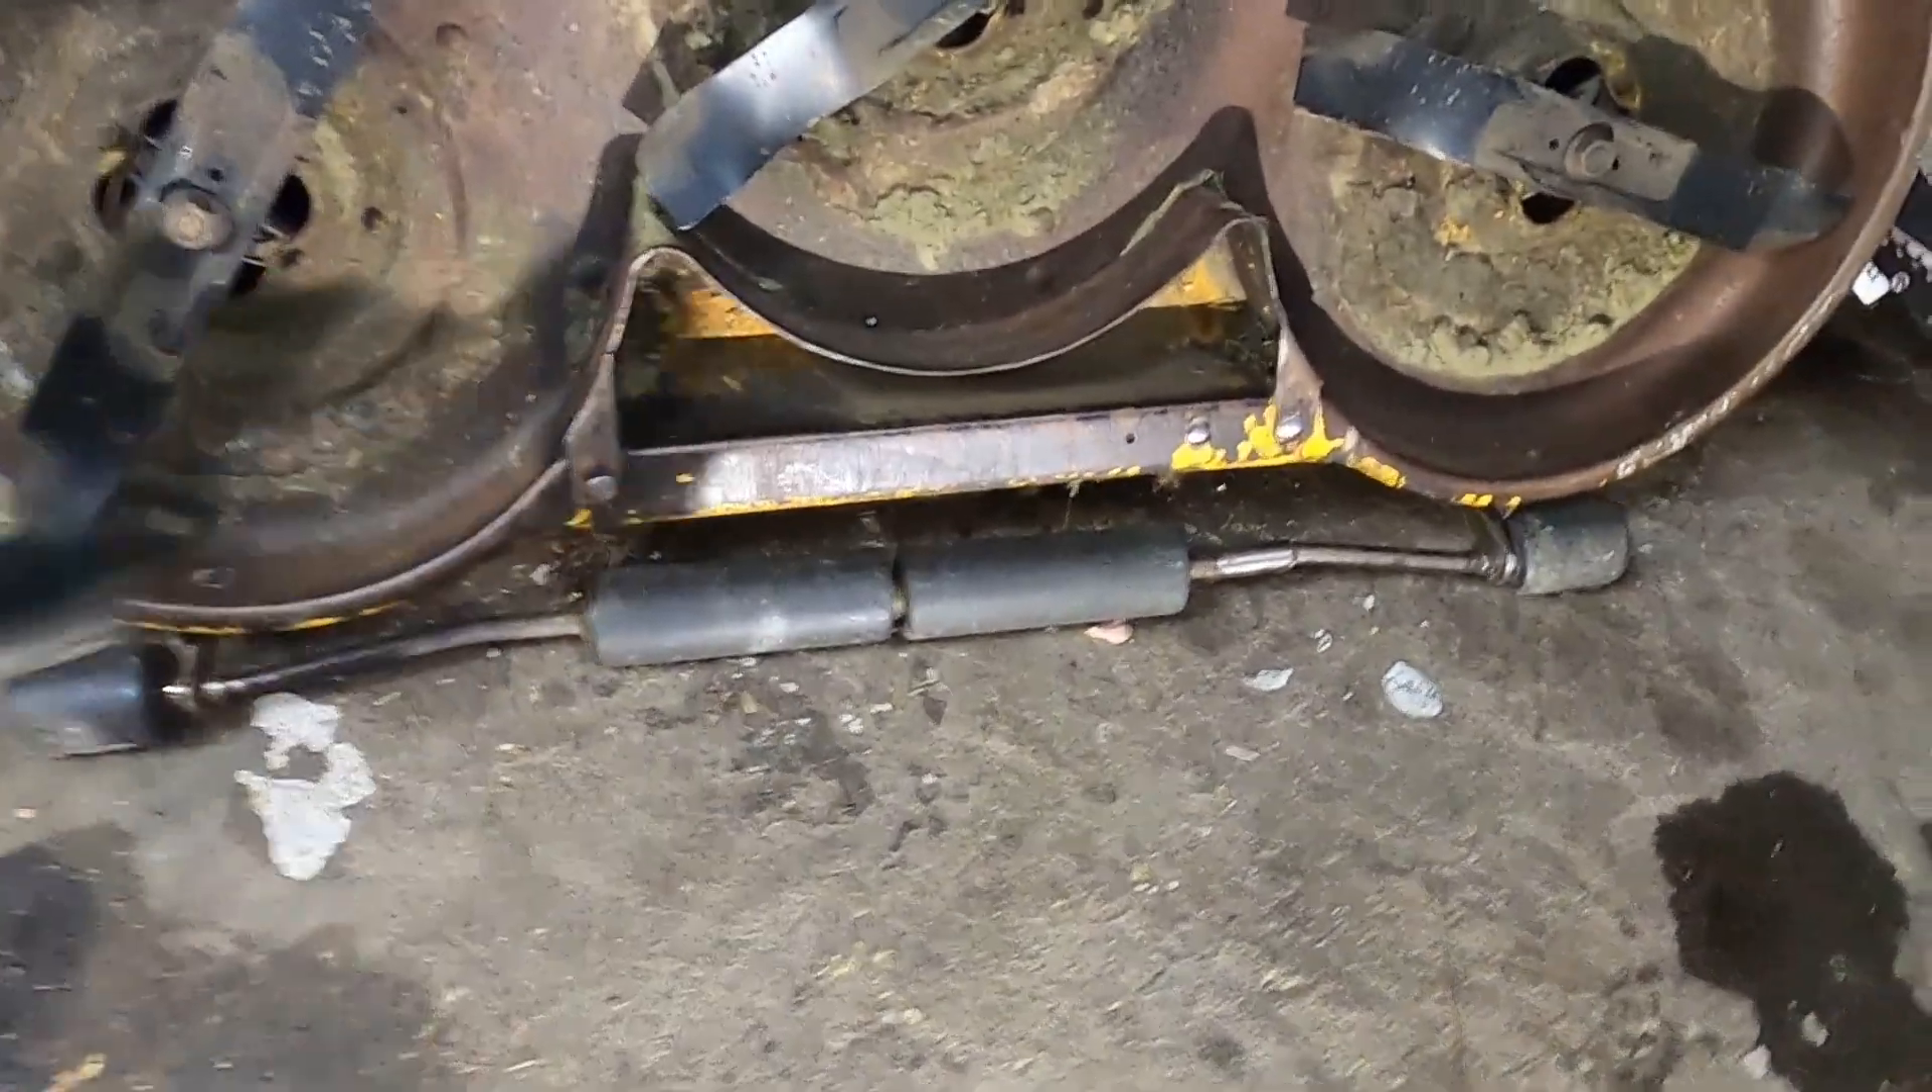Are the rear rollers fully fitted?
Yes.